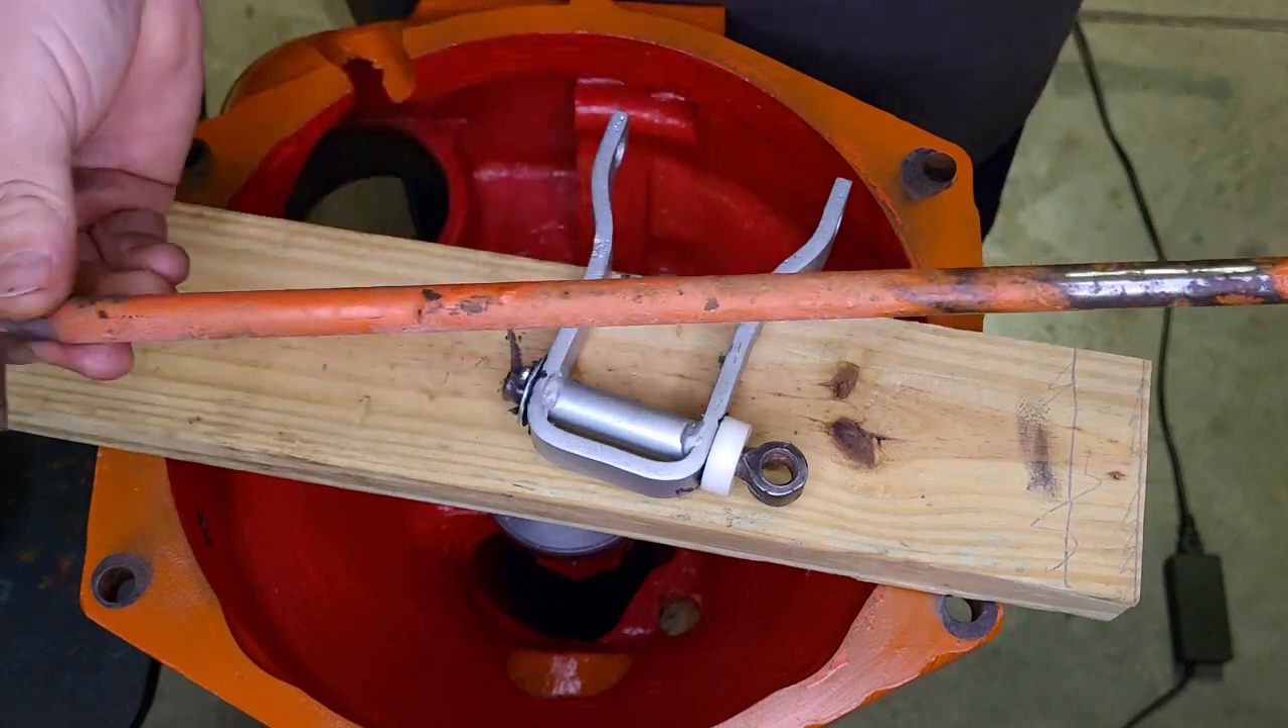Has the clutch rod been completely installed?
No.